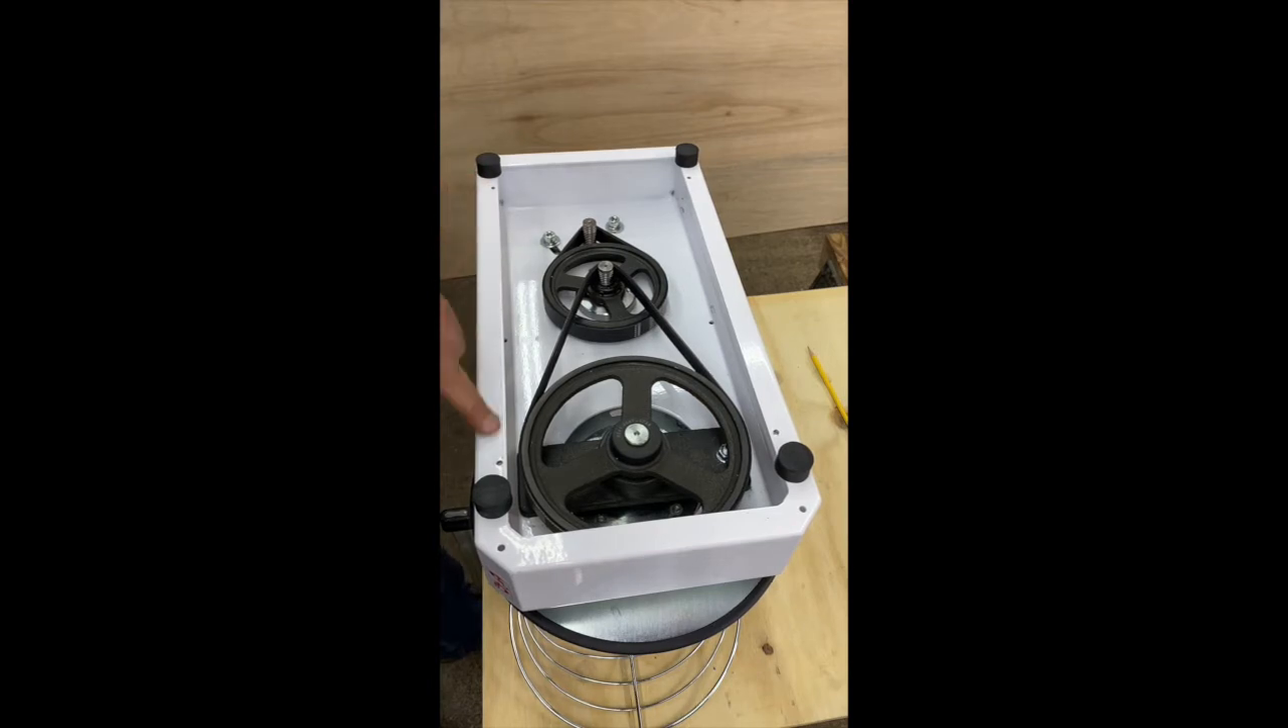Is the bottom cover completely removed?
Yes.